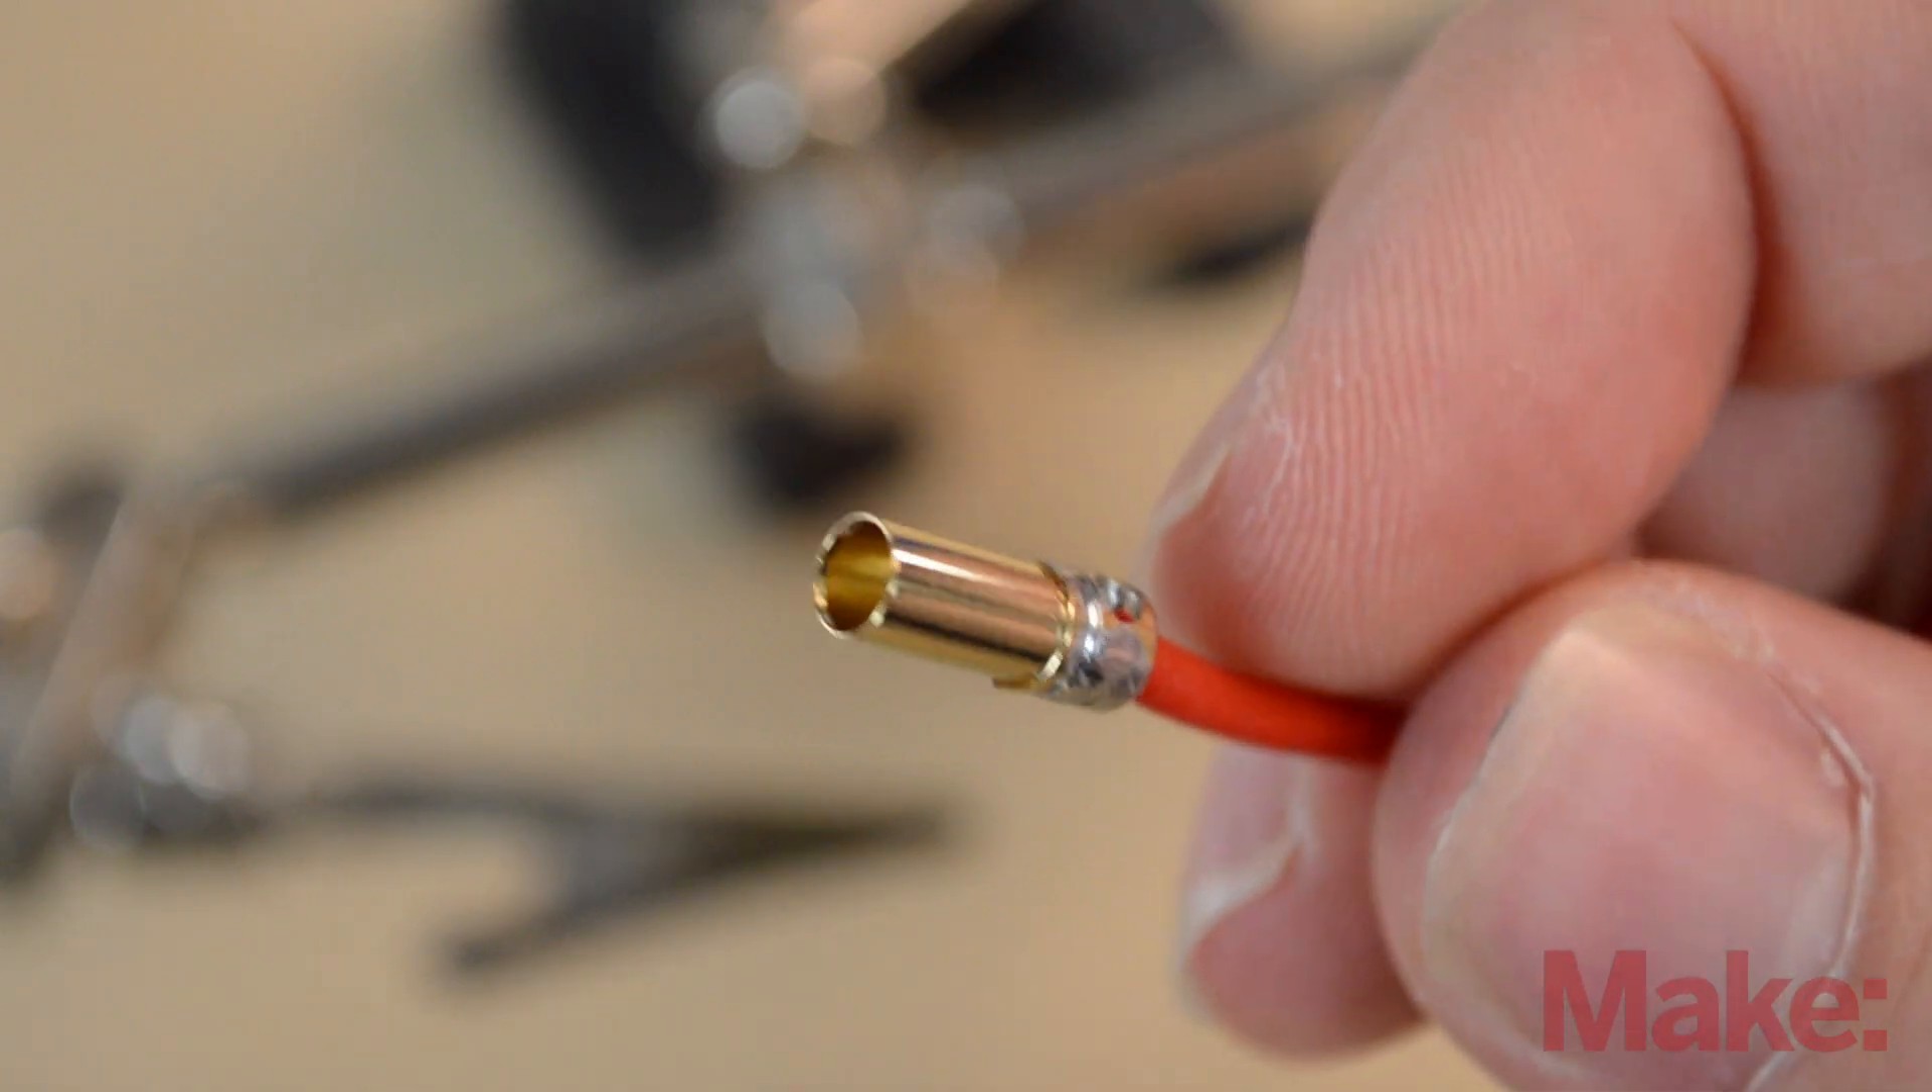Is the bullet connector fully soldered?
Yes.